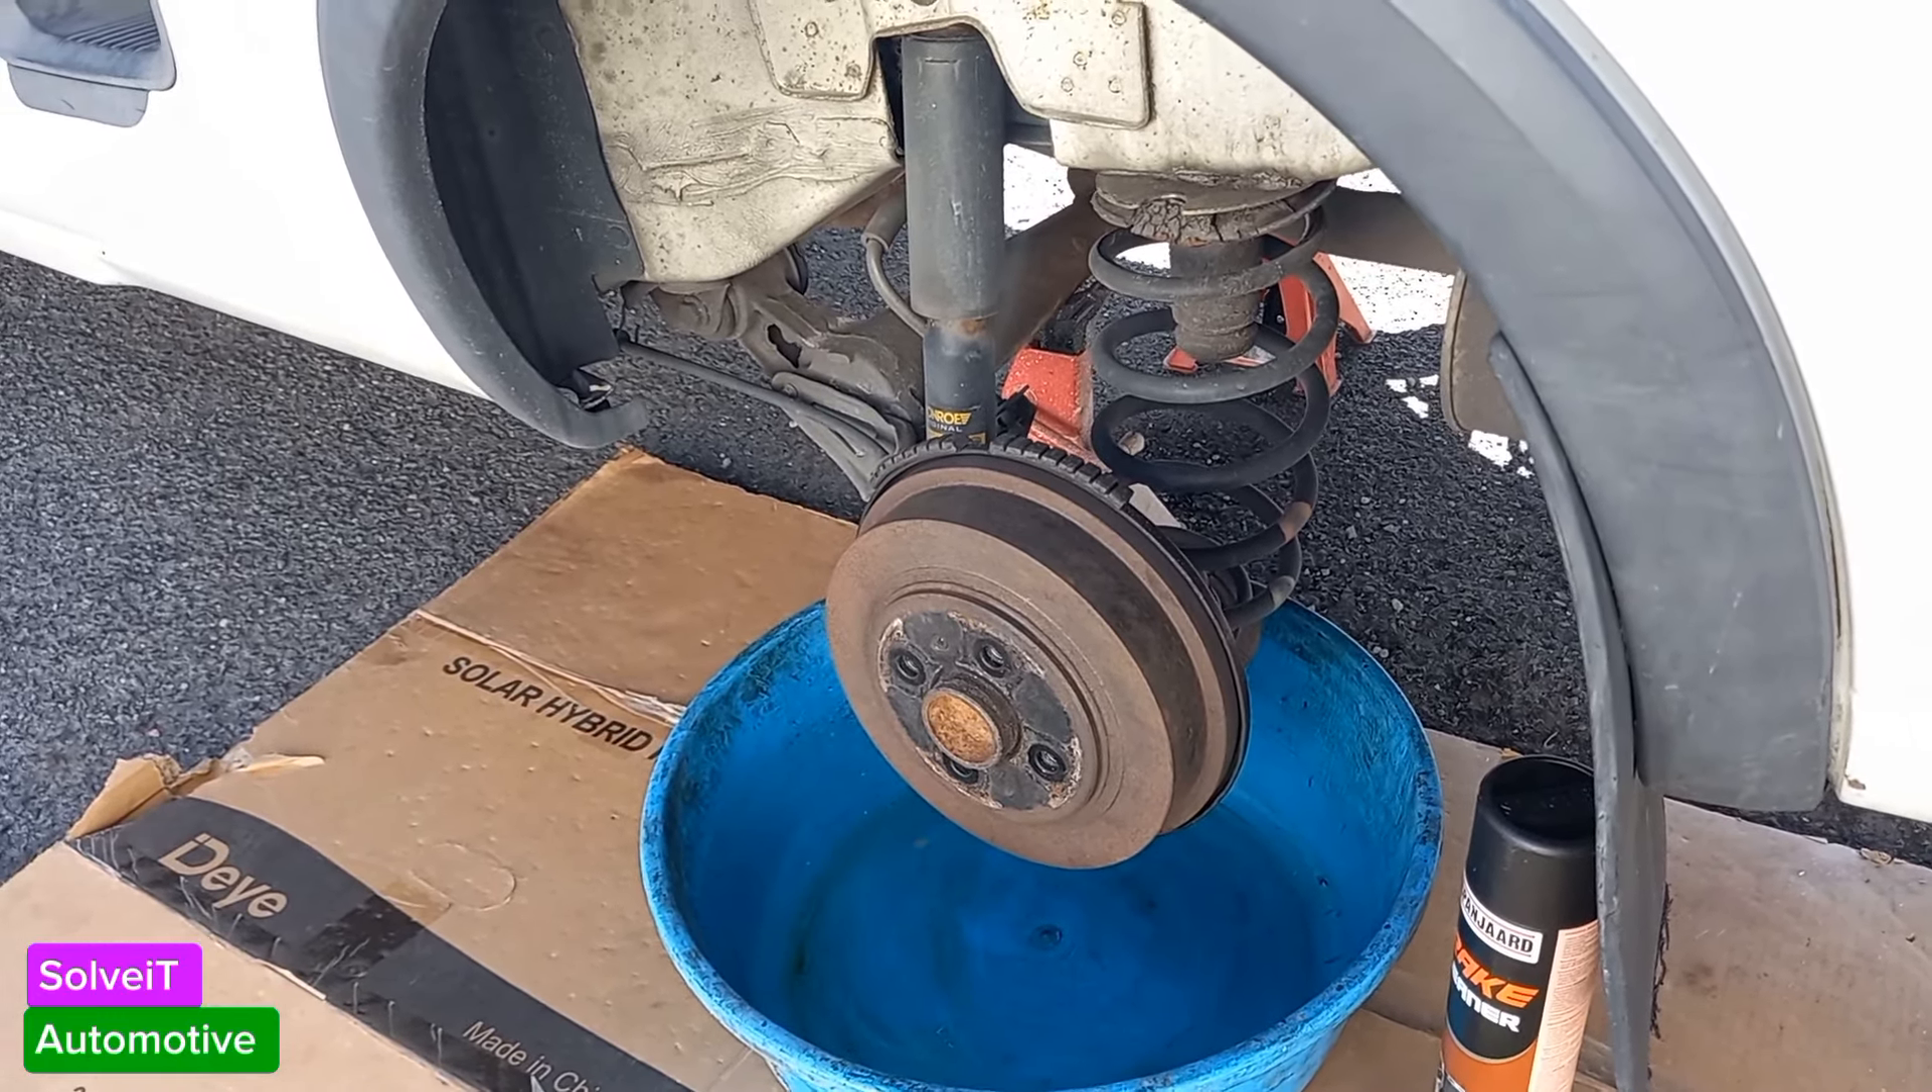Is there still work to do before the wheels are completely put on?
Yes.